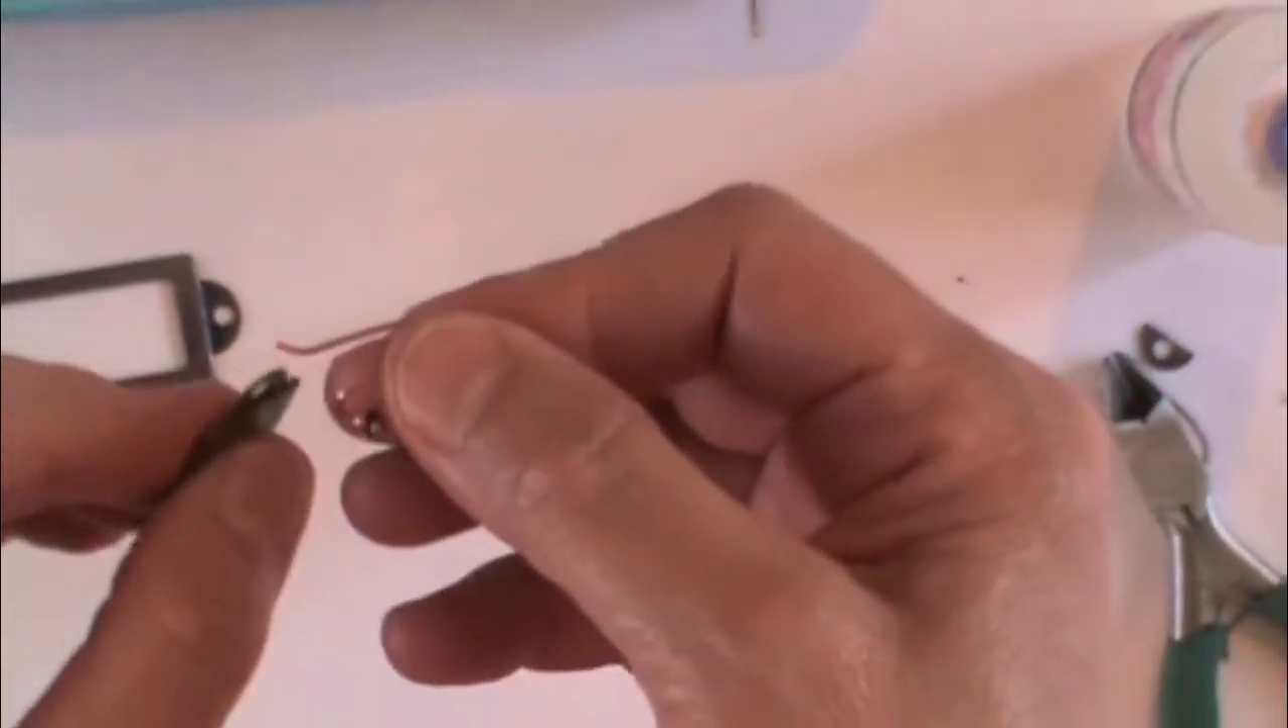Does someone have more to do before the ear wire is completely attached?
Yes.